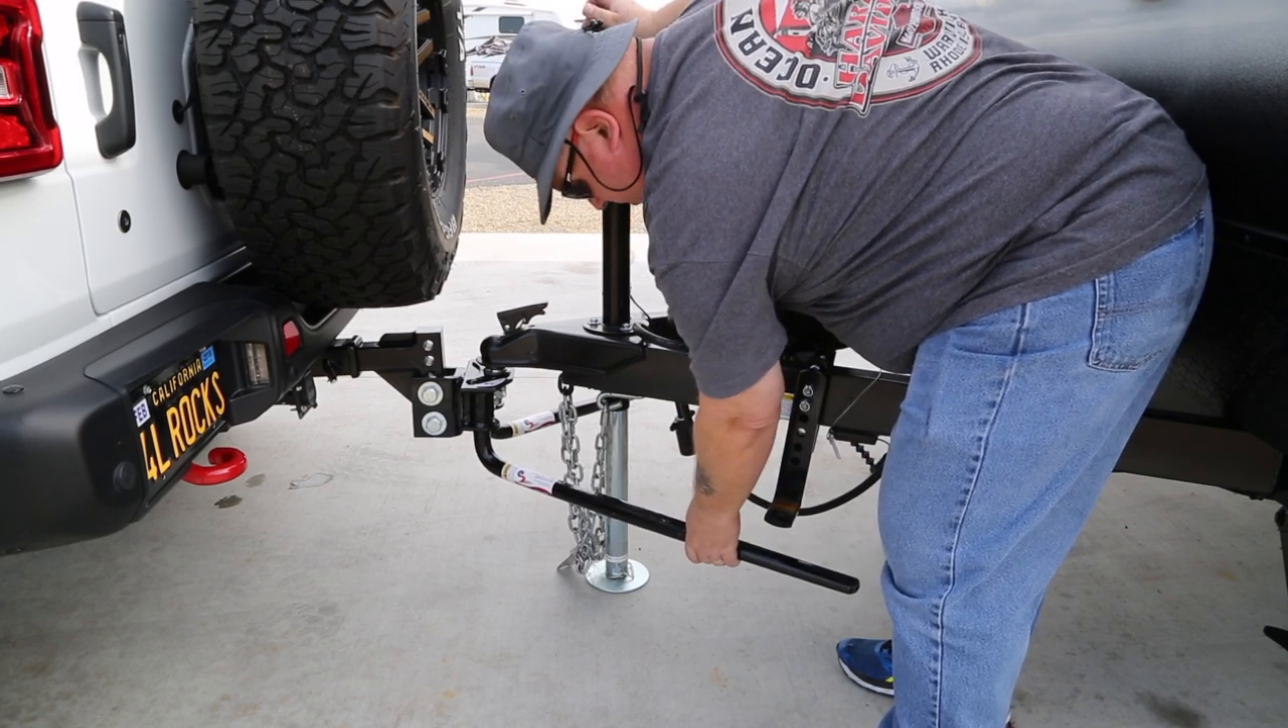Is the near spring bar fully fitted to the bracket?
No.